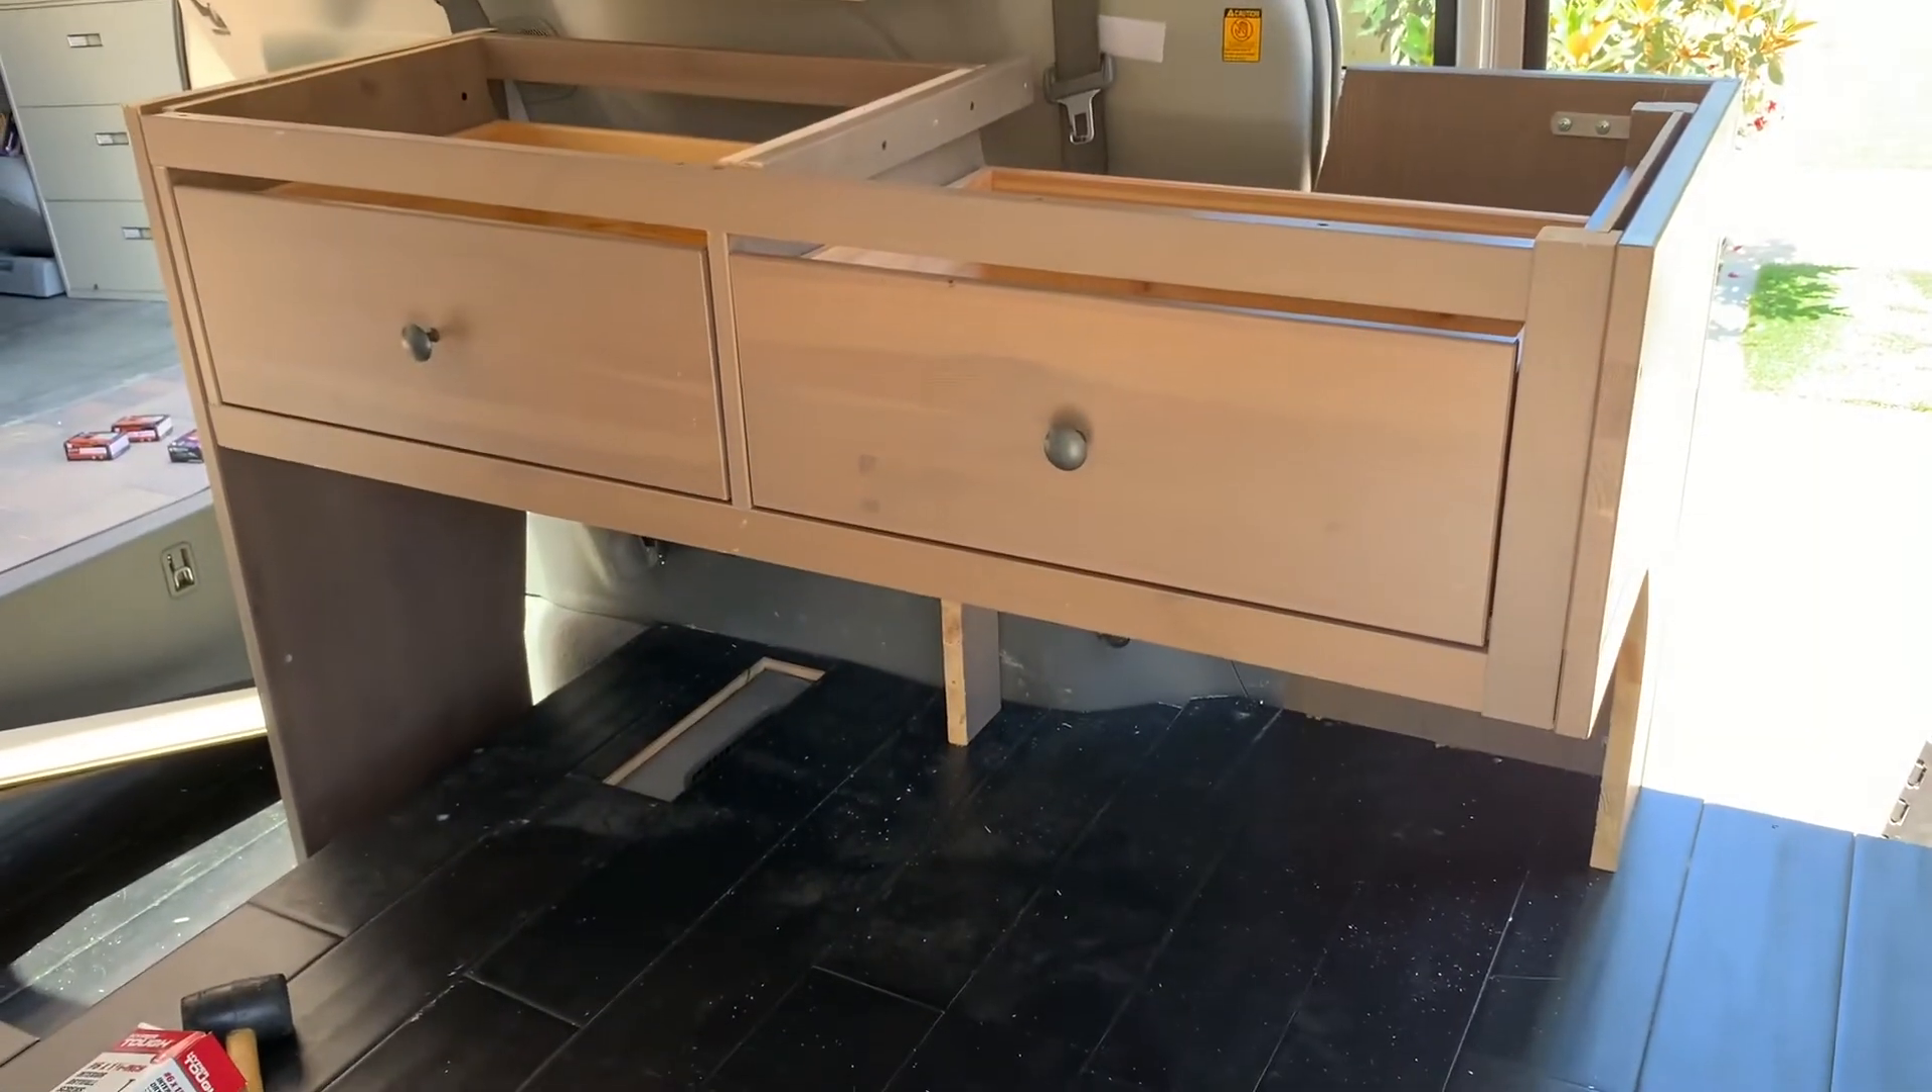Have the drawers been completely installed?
Yes.